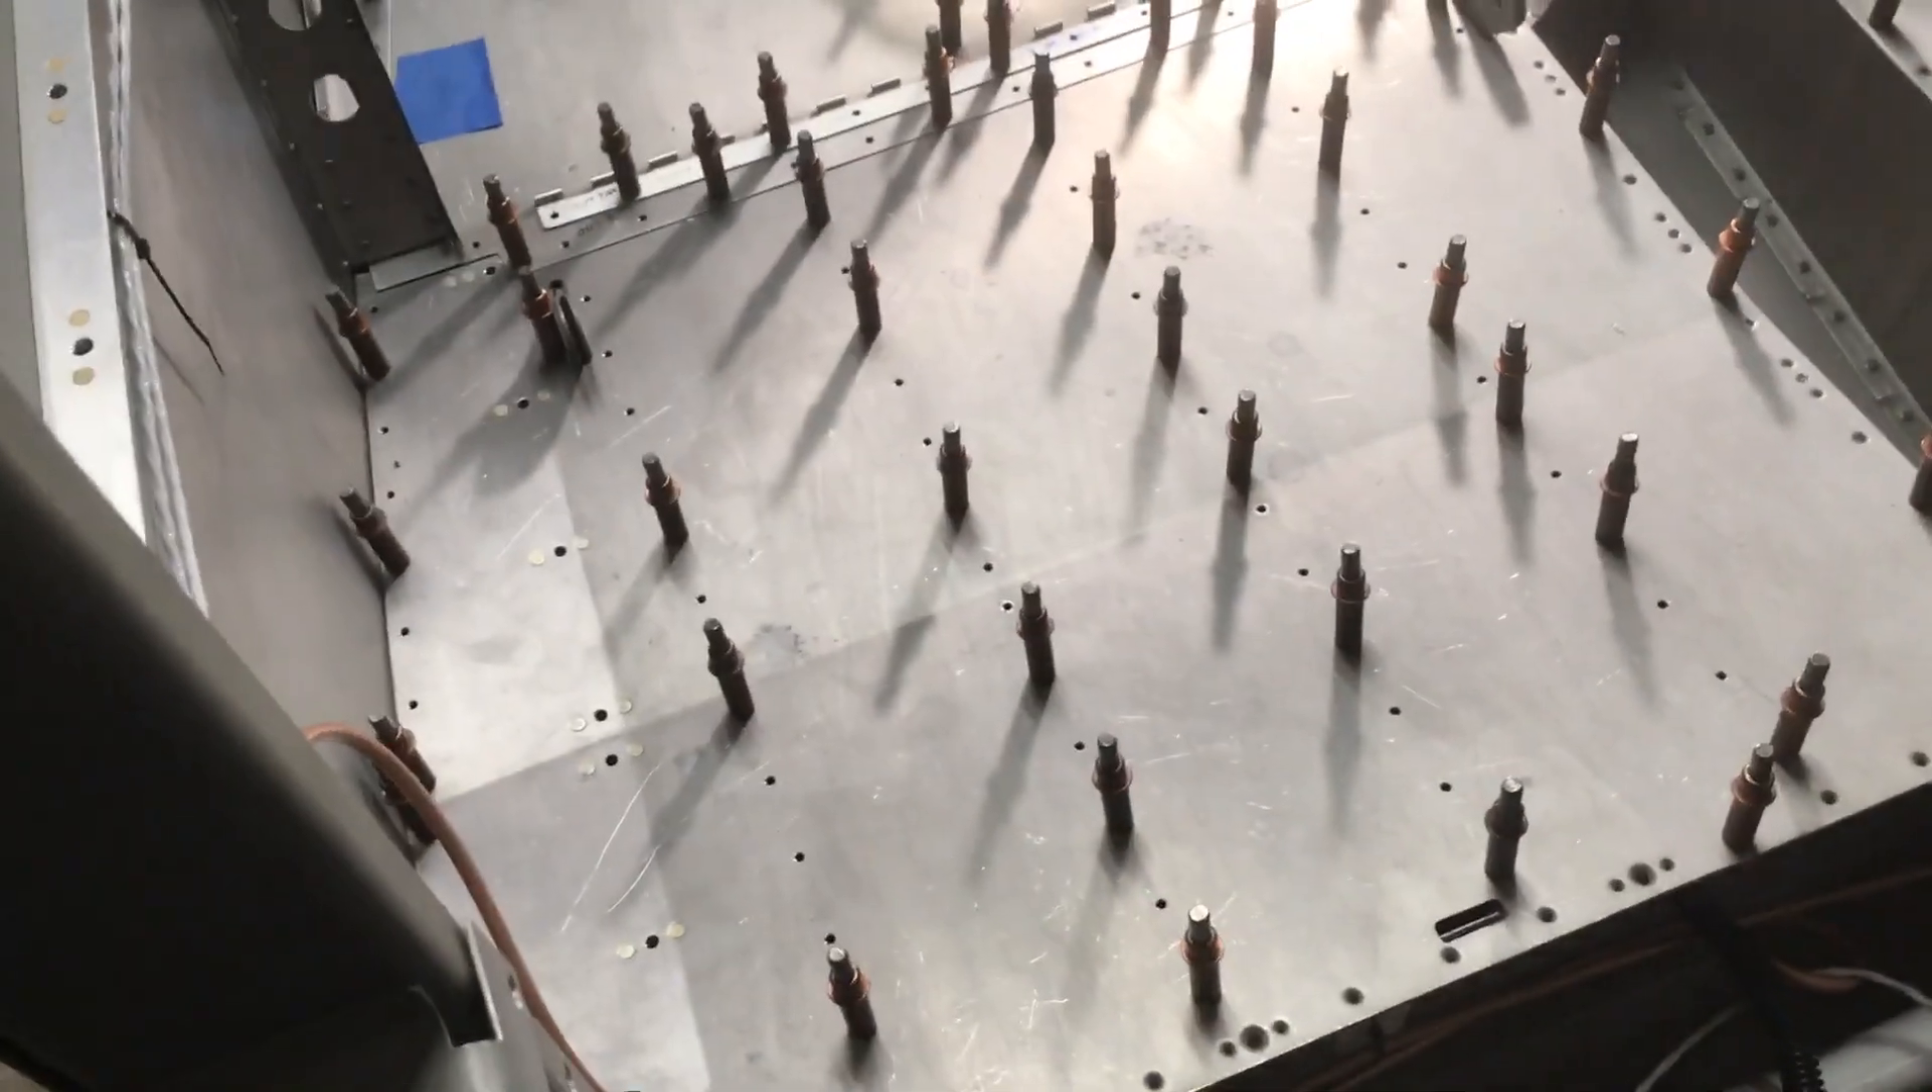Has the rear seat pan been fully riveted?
No.